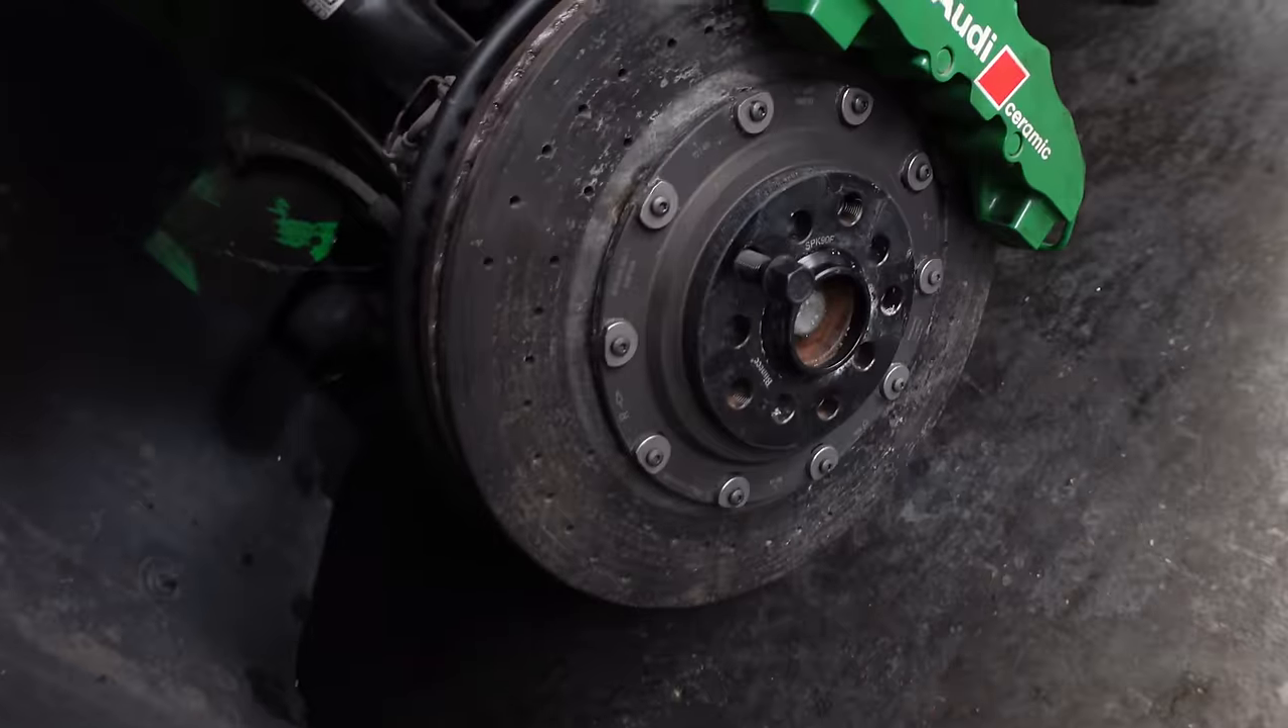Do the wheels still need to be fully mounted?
Yes.